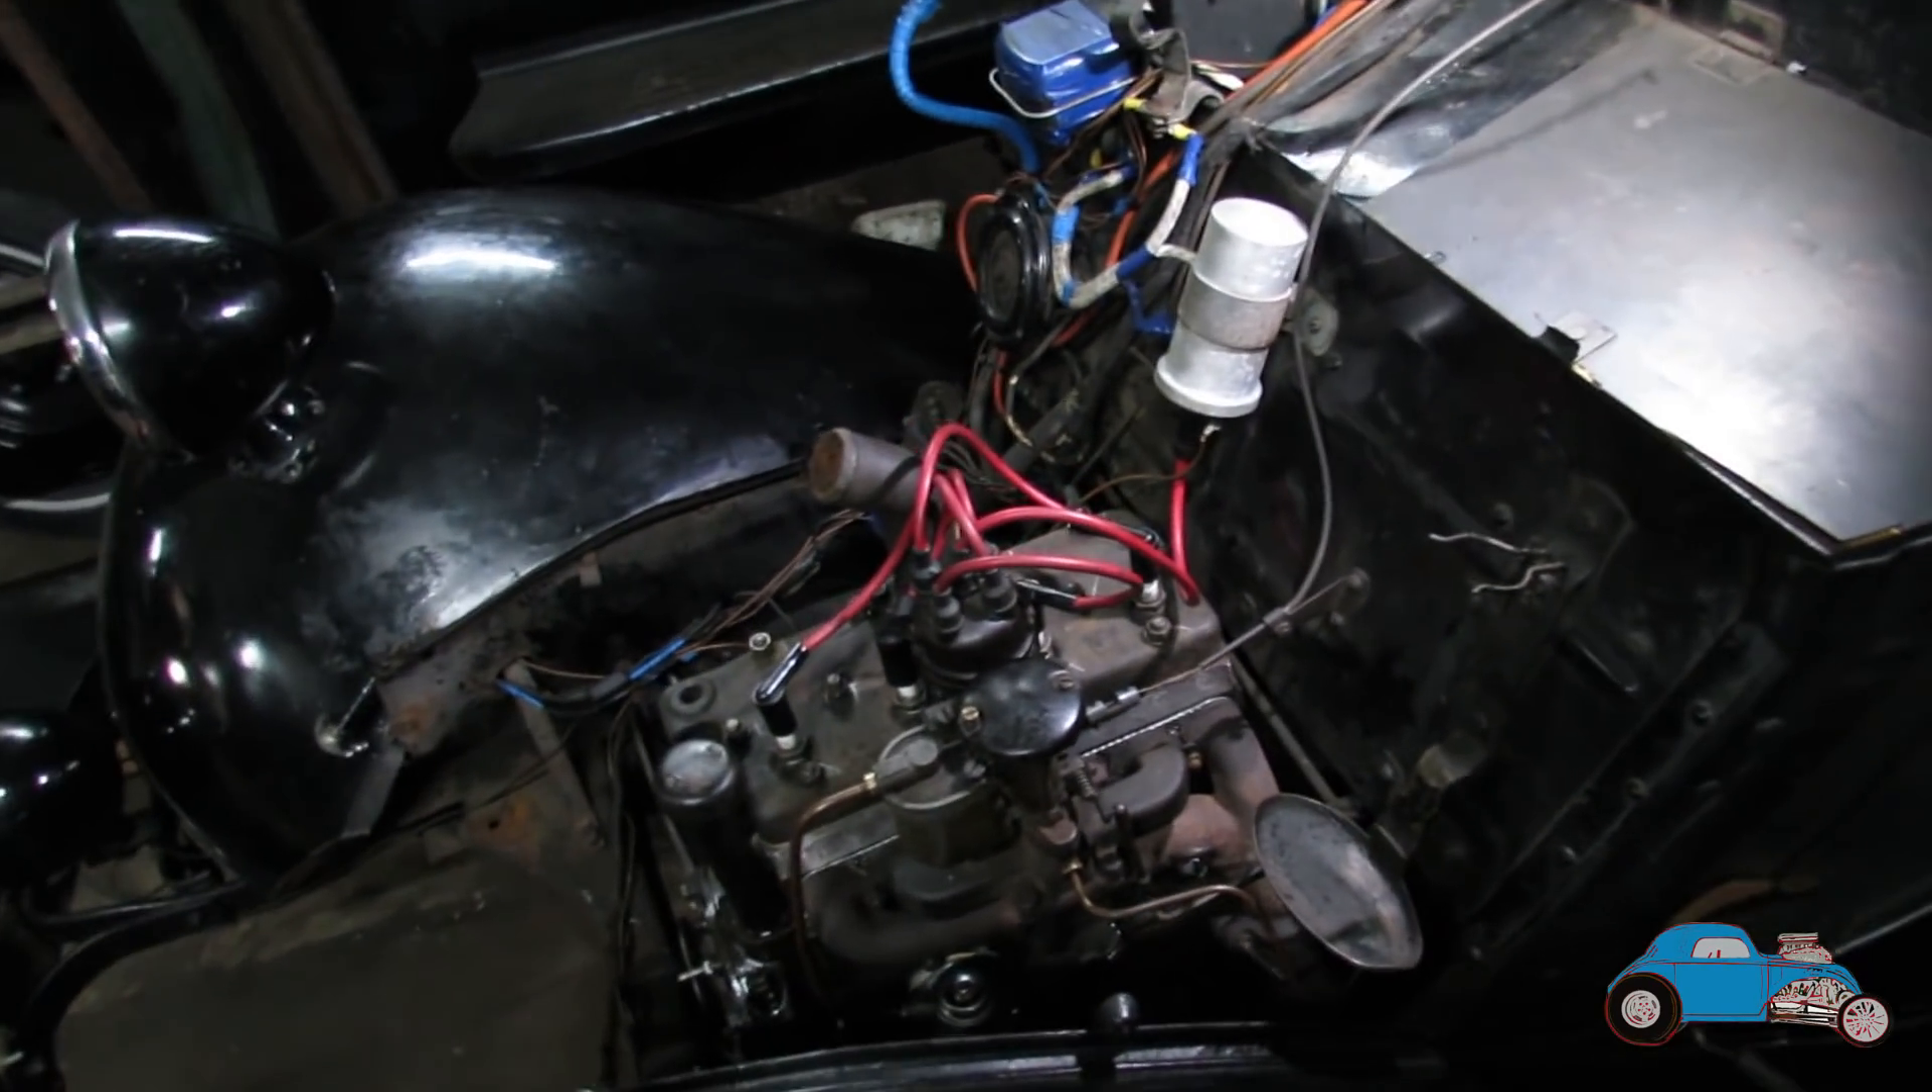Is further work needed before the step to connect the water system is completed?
Yes.